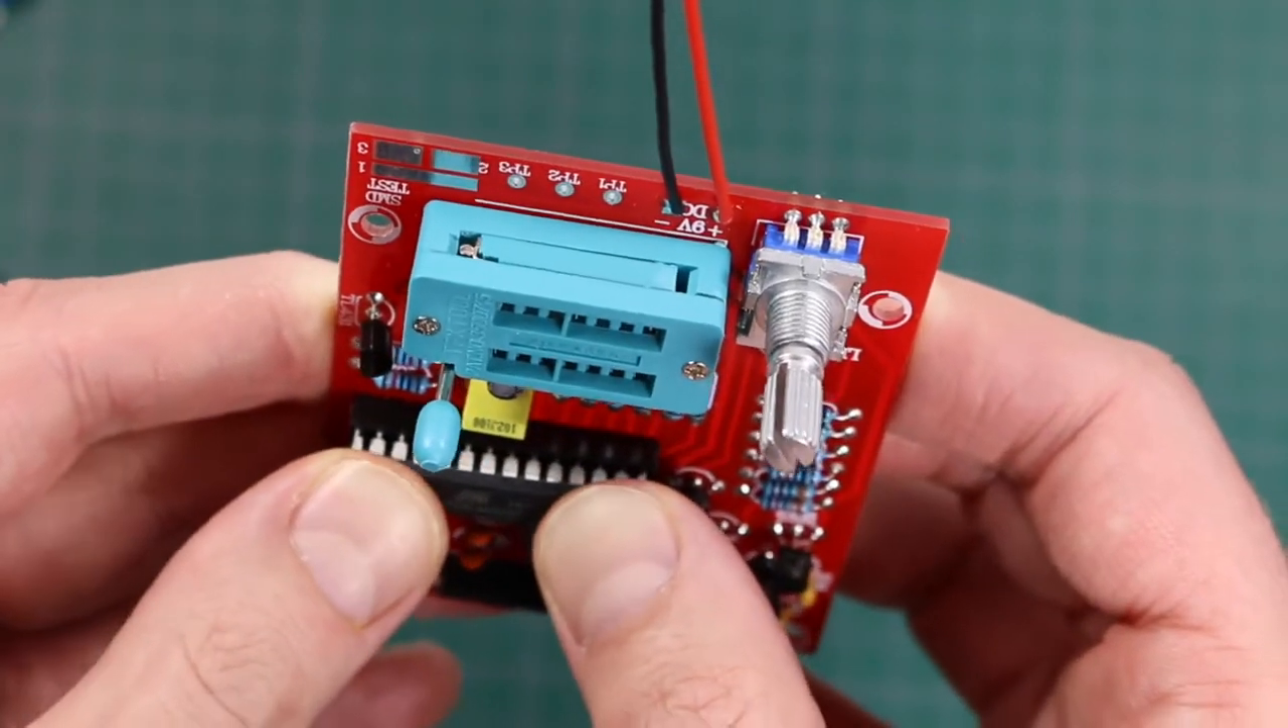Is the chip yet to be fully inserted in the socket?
Yes.